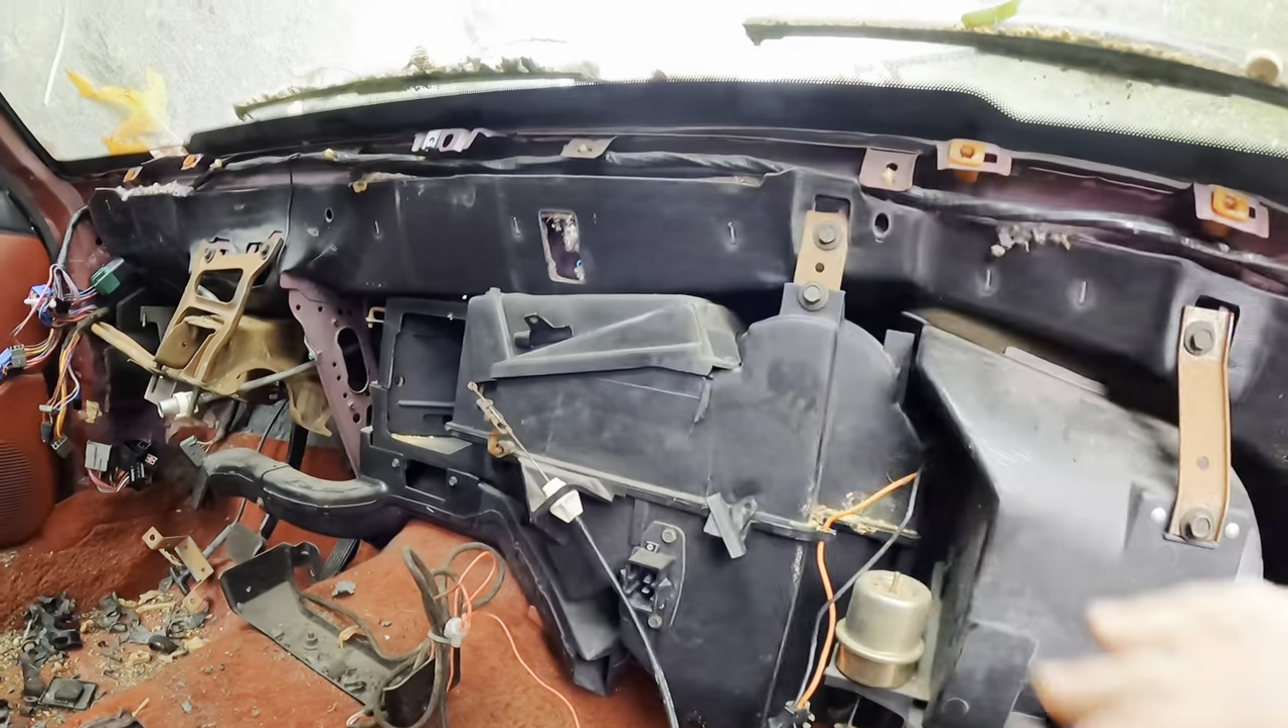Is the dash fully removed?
Yes.